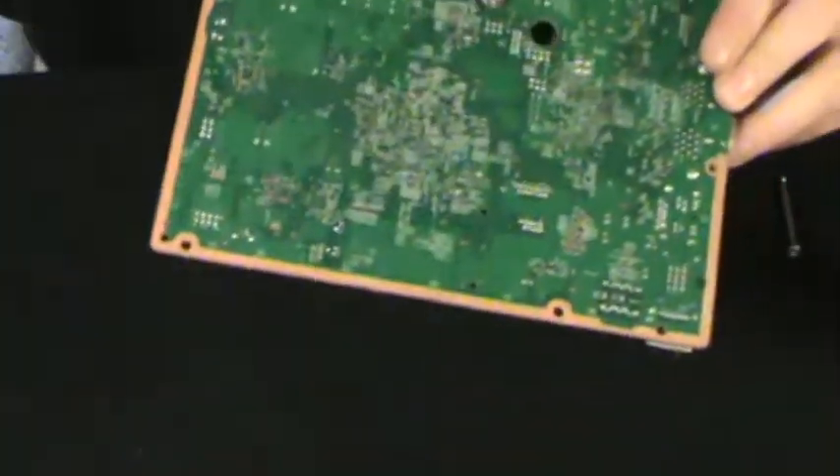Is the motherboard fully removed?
Yes.